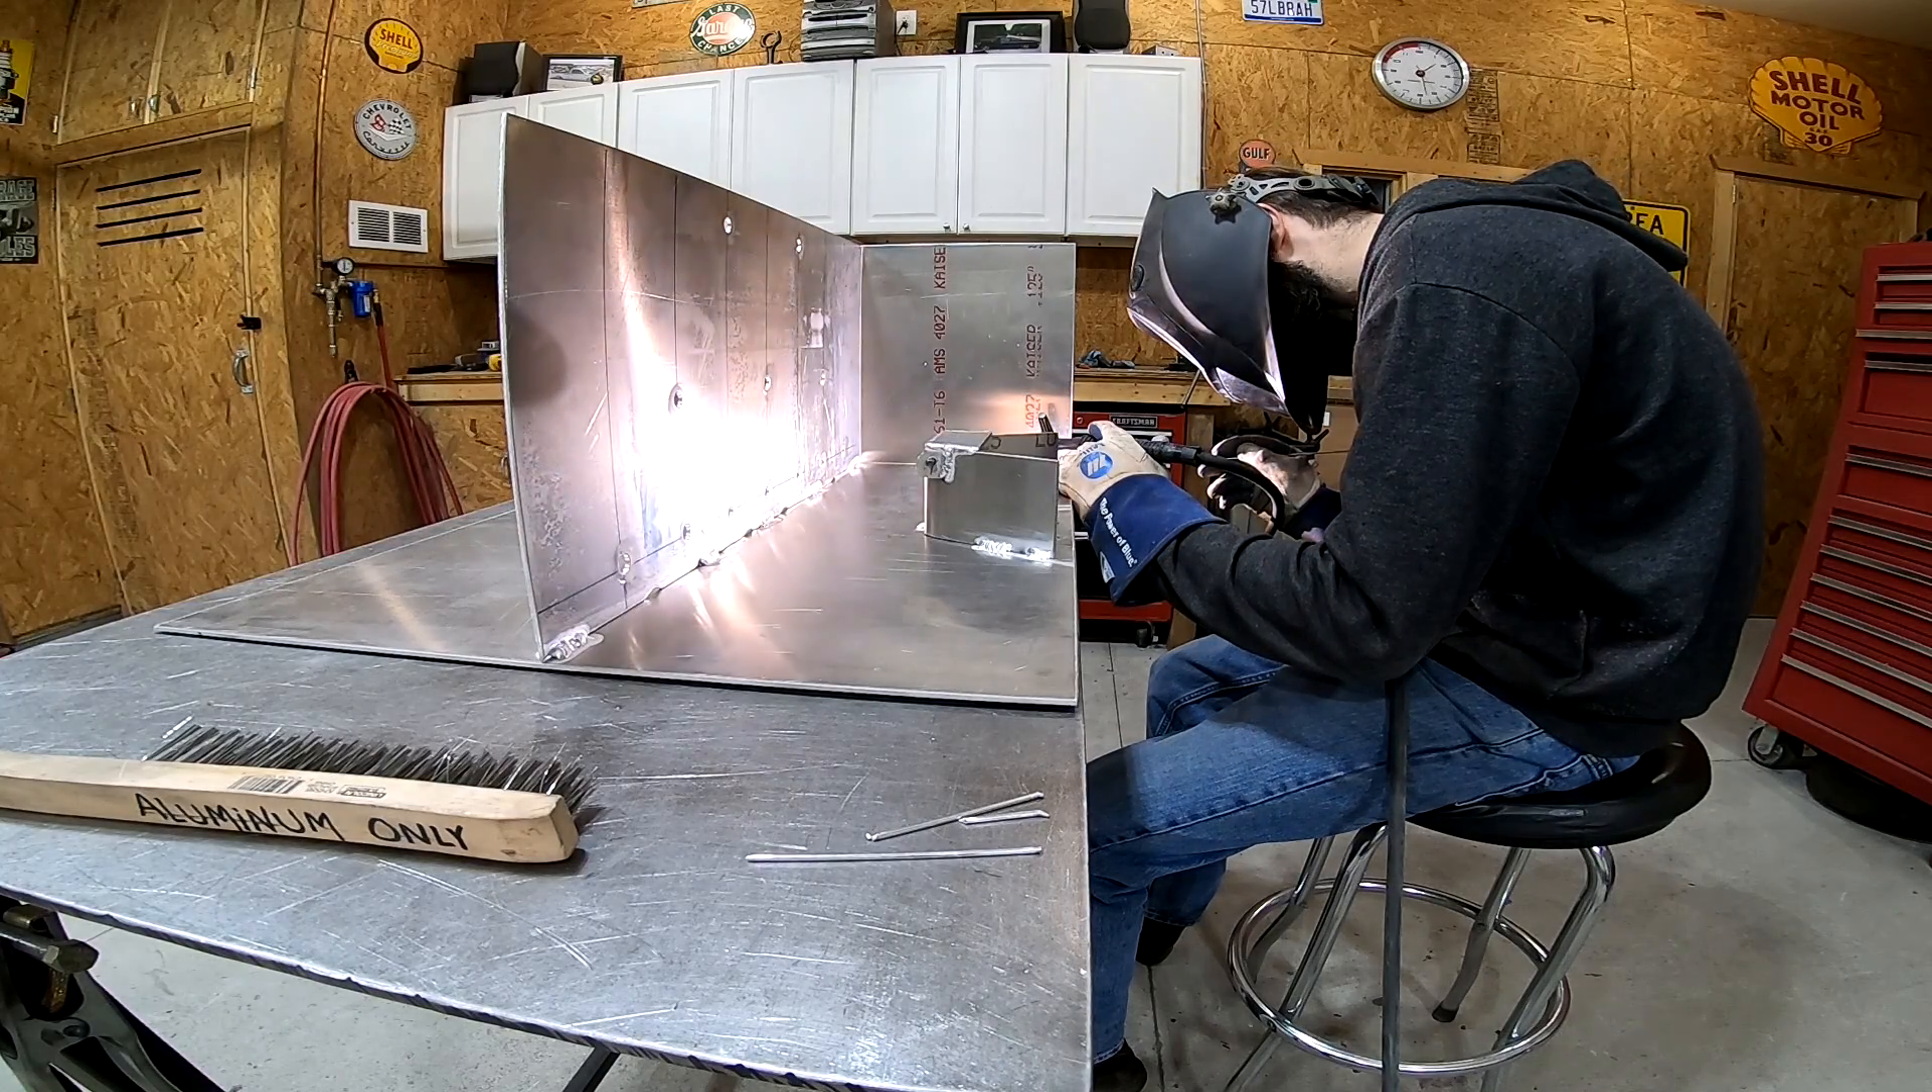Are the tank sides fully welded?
No.